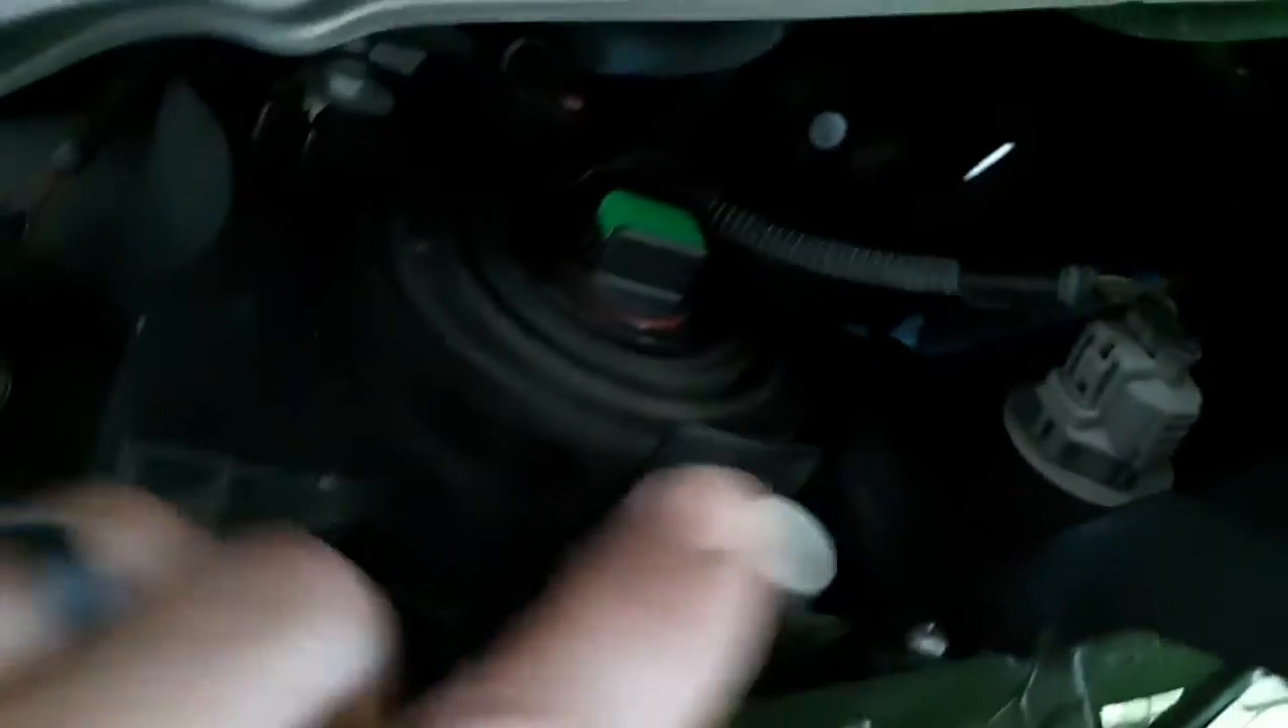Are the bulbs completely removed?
No.